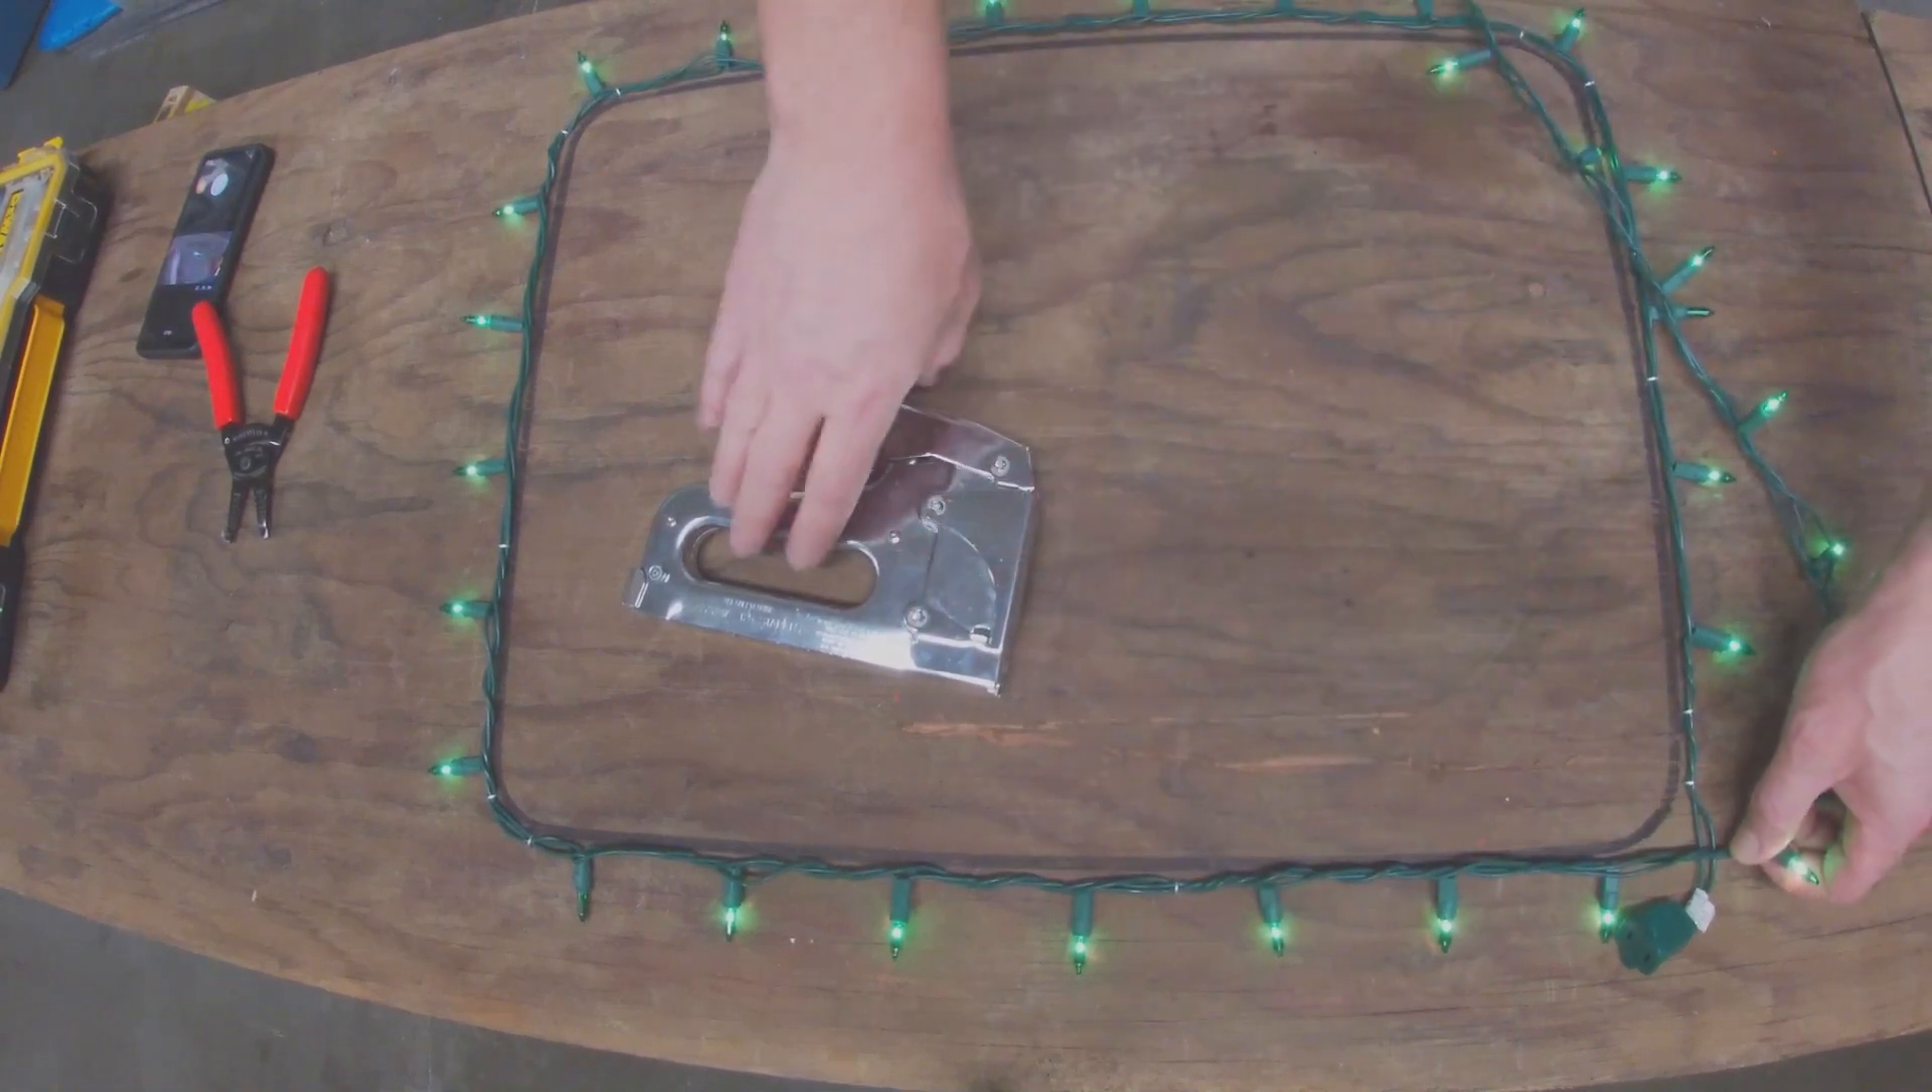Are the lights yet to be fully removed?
Yes.